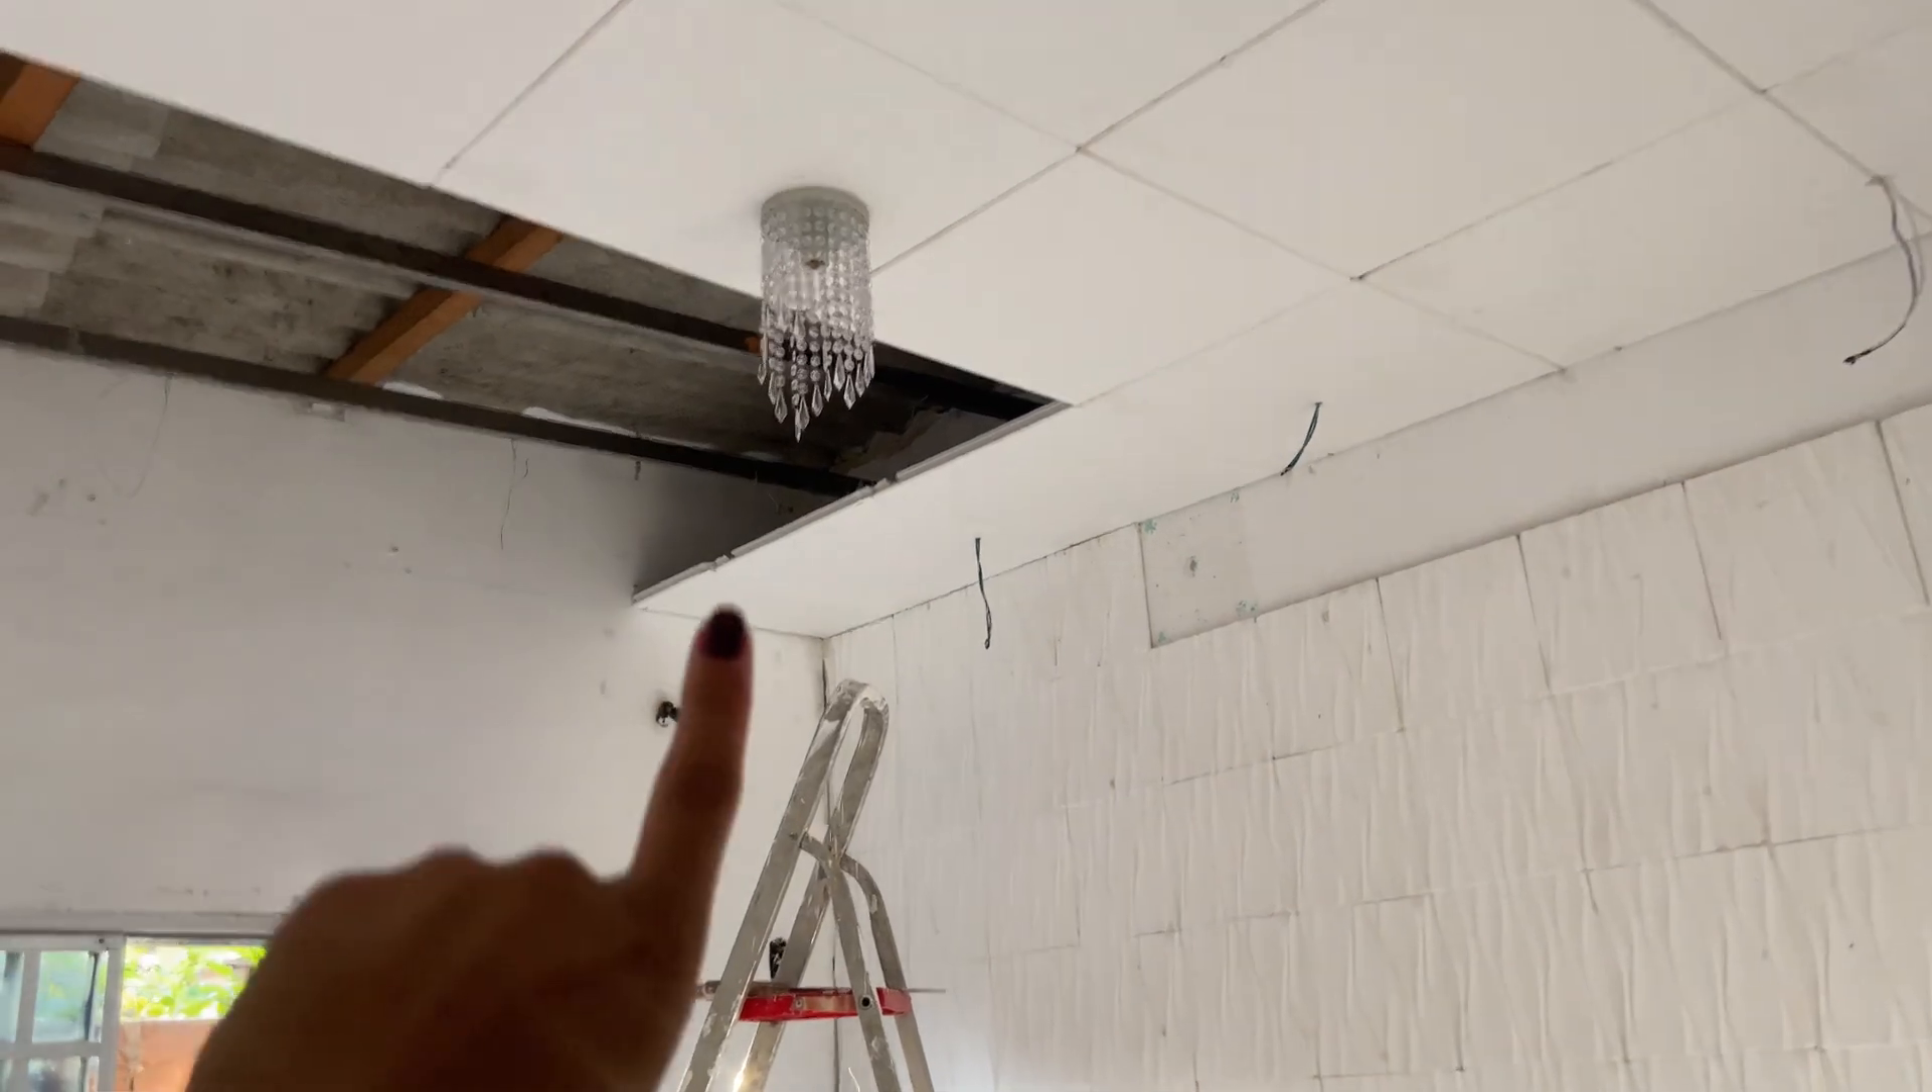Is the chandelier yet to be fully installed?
No.